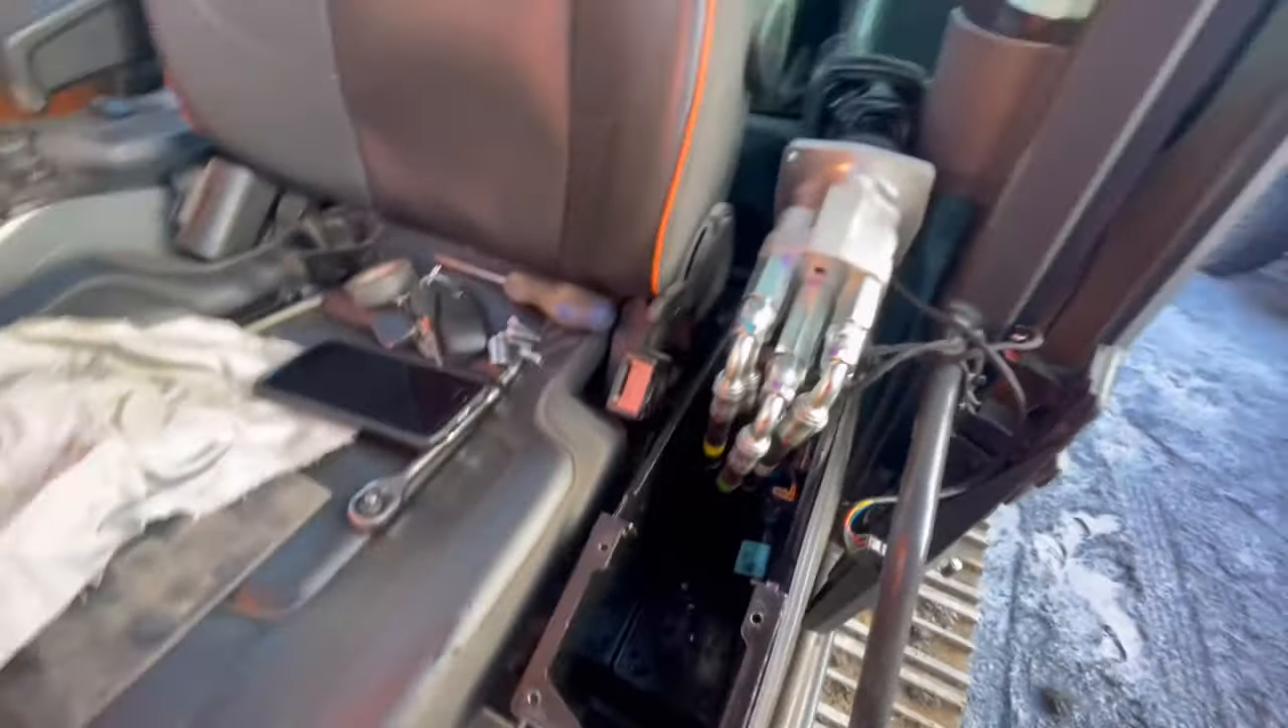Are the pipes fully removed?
No.